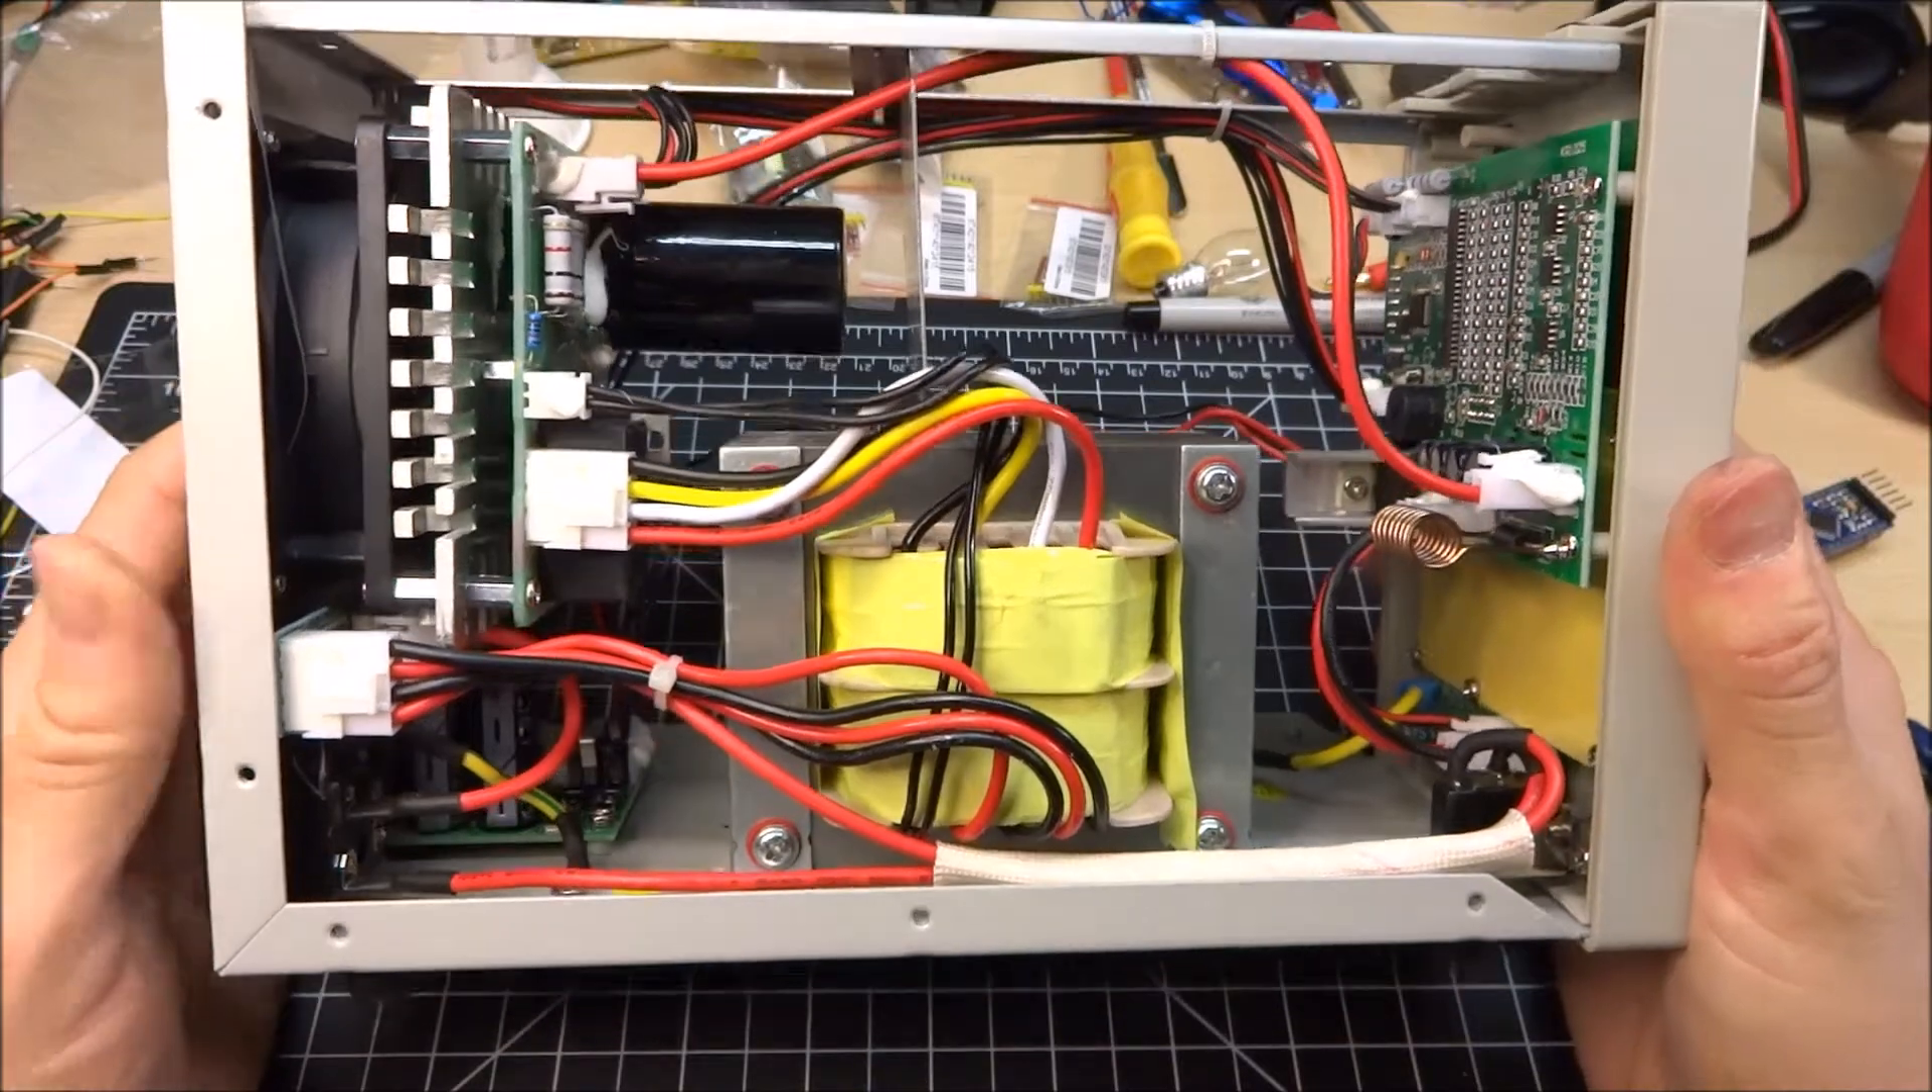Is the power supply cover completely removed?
Yes.